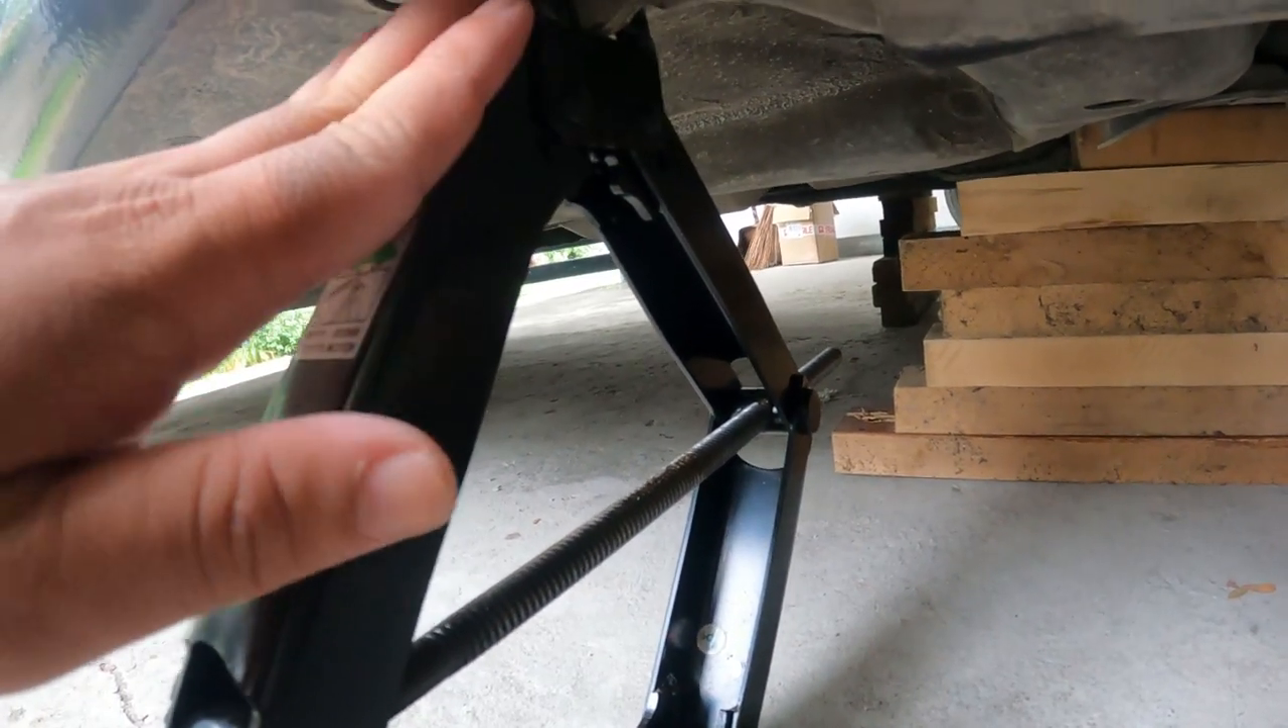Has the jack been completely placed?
Yes.